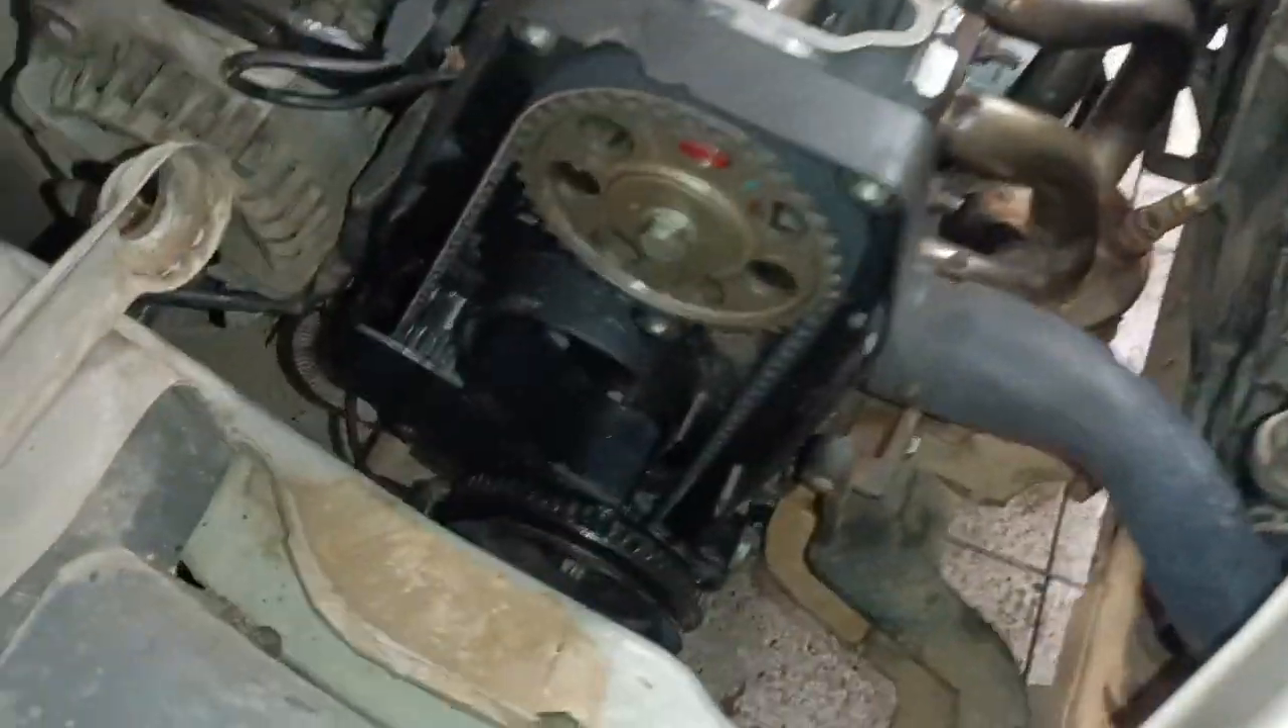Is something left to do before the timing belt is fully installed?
No.